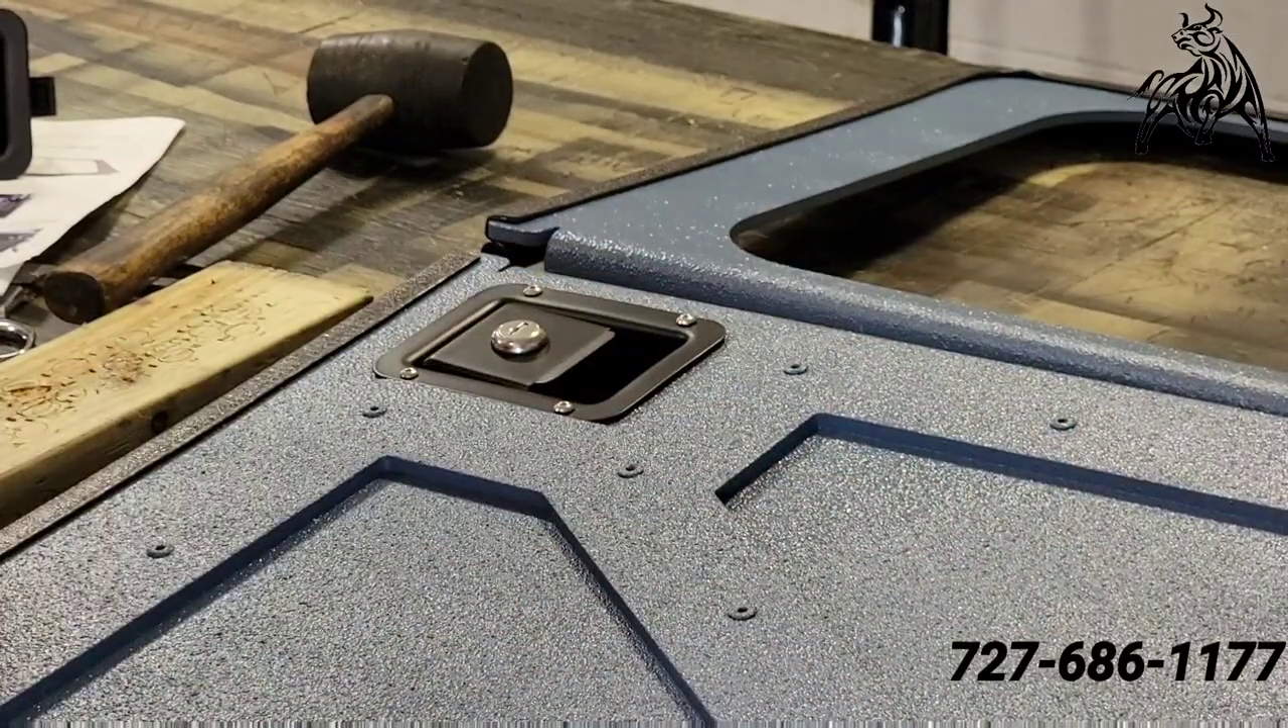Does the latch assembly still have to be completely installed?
No.